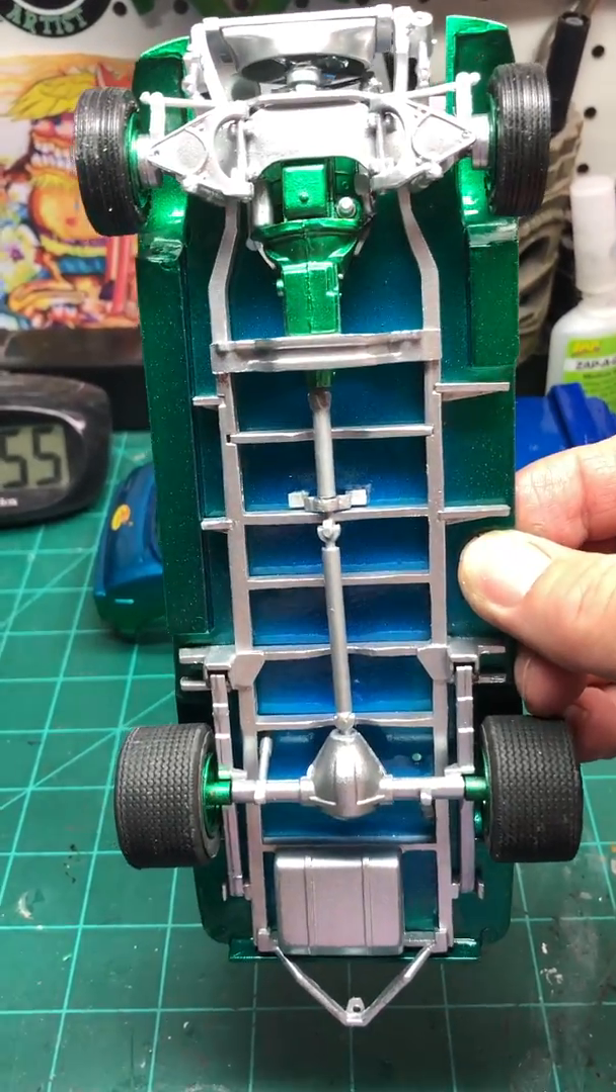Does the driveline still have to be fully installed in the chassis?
No.